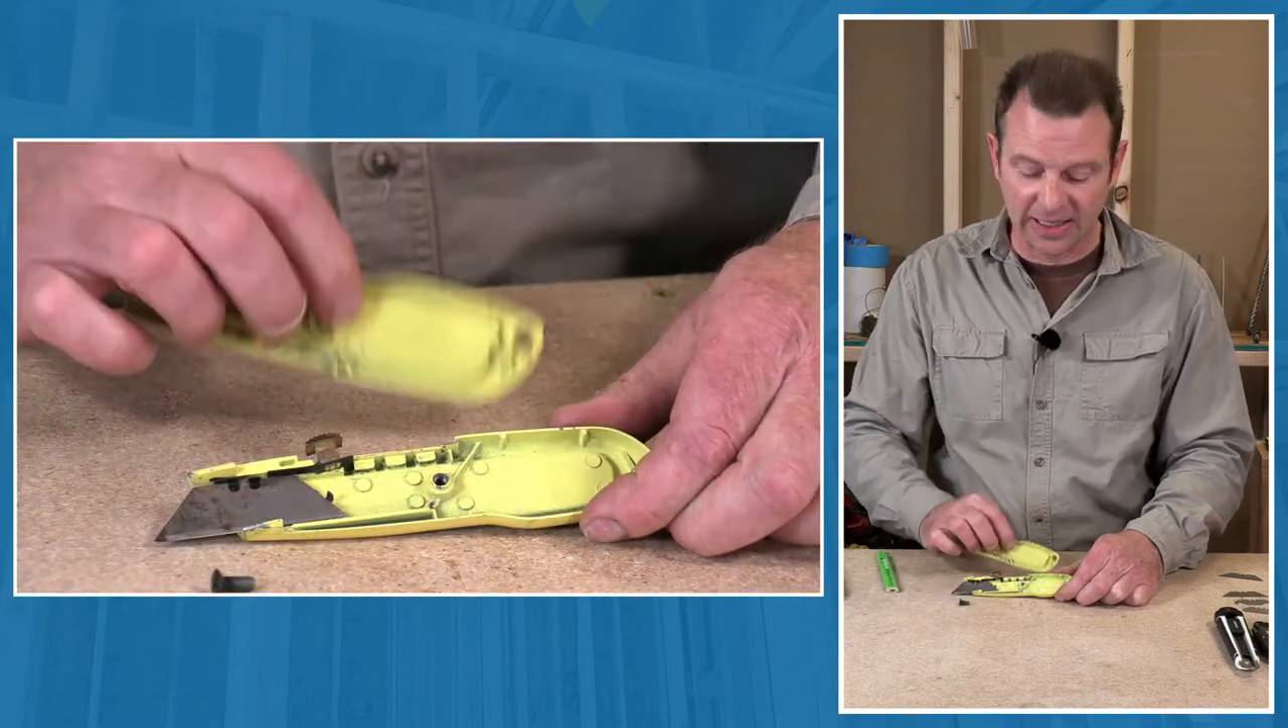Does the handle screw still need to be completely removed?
No.